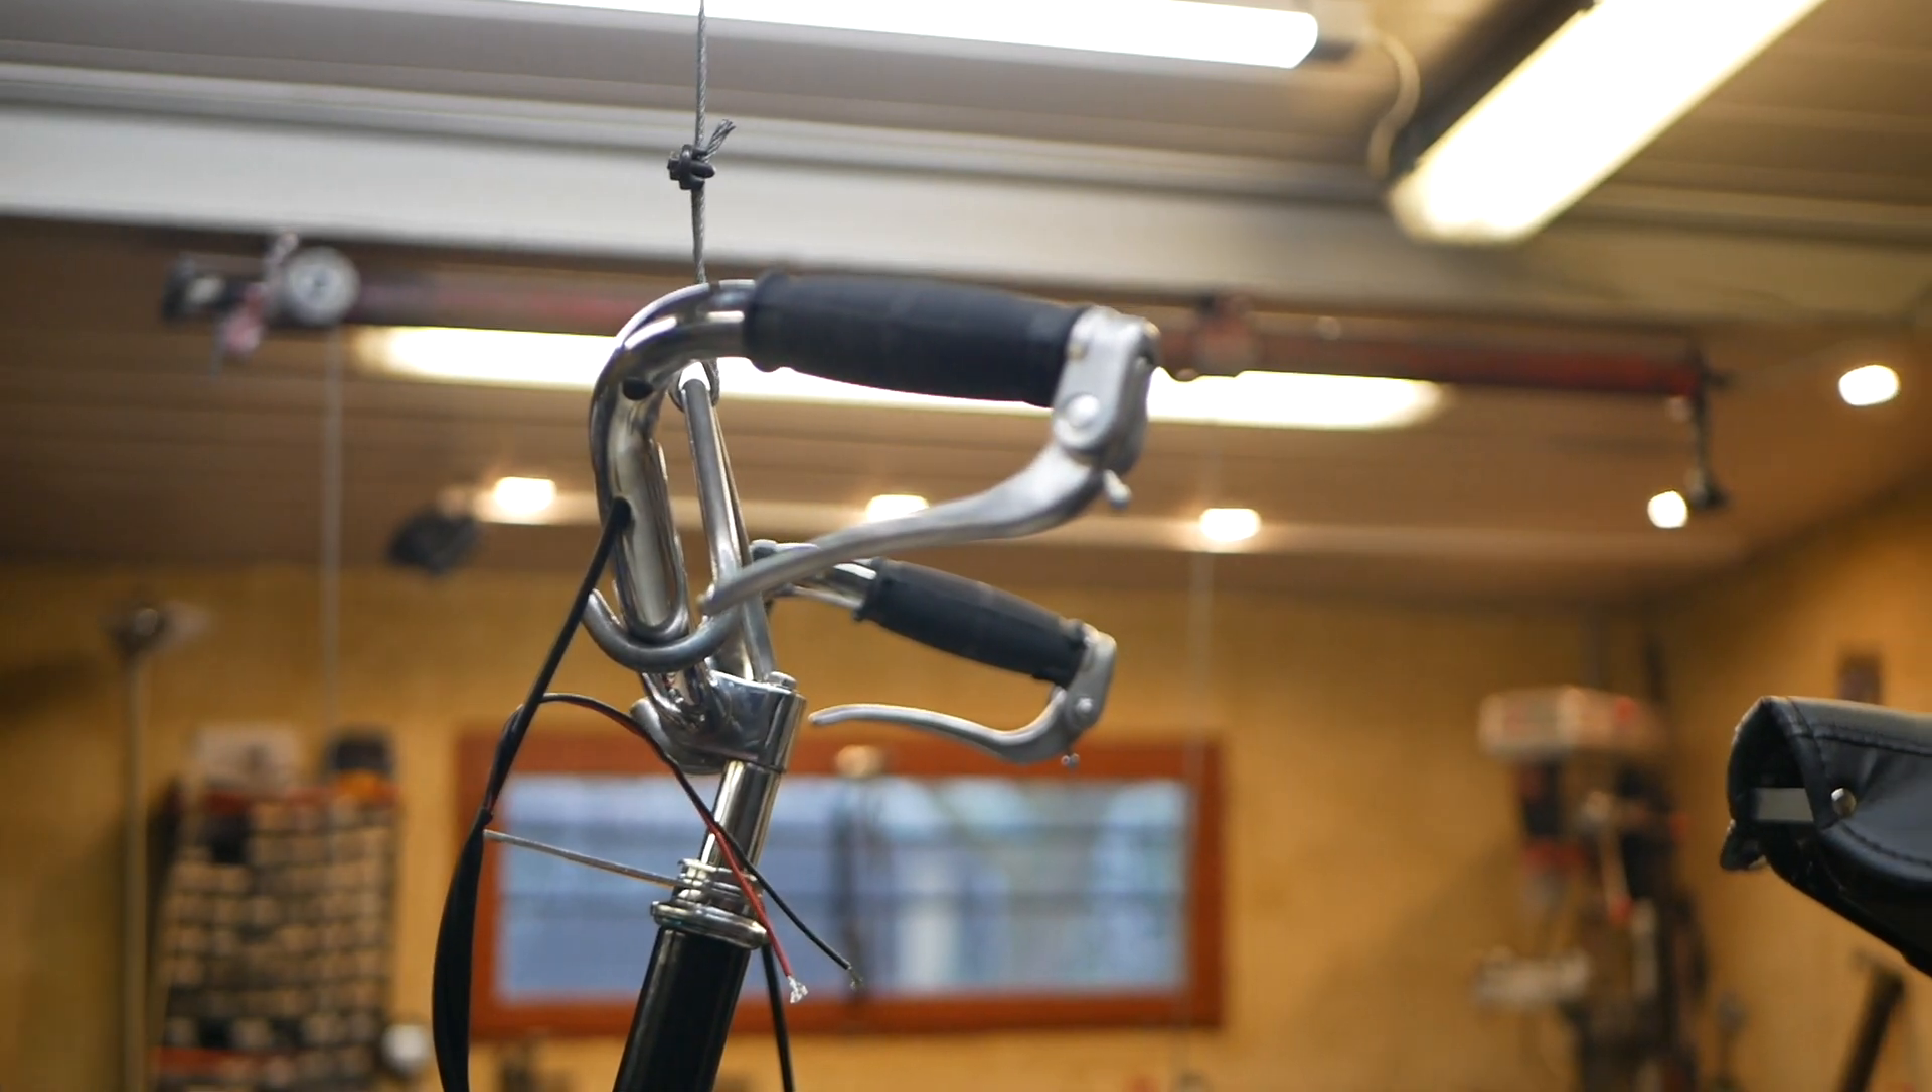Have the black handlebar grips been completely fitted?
Yes.